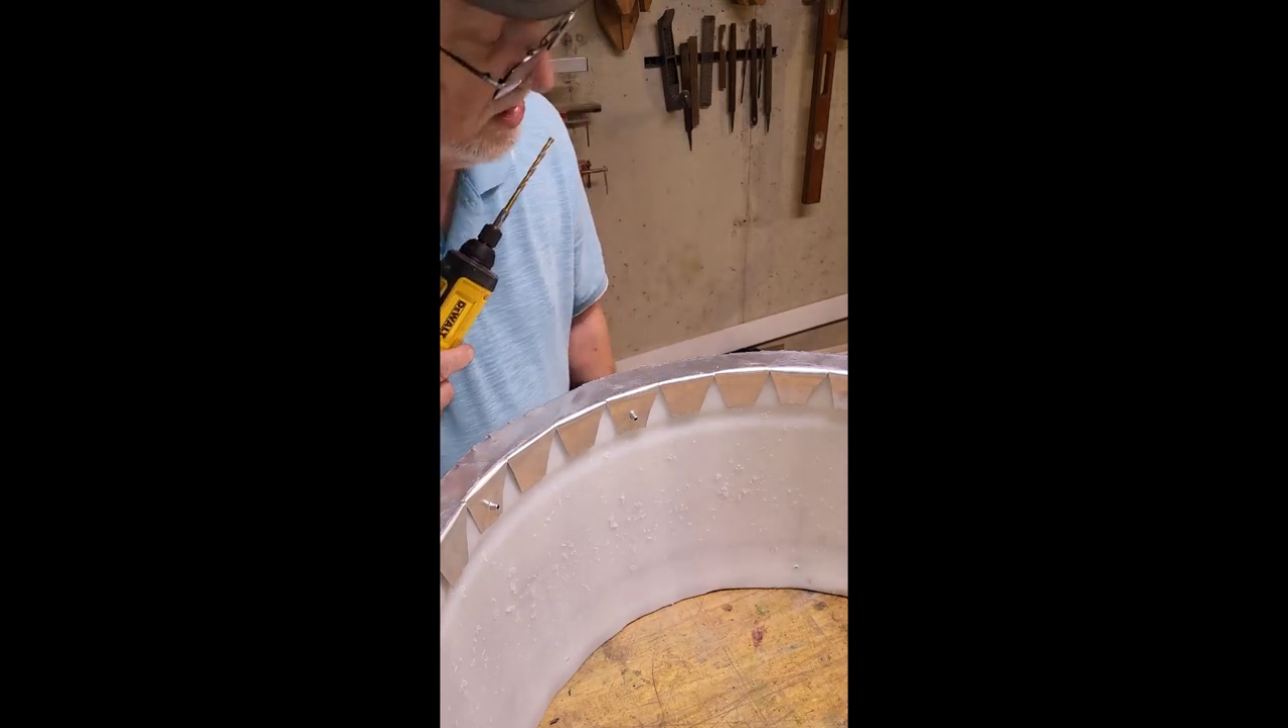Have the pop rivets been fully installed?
No.